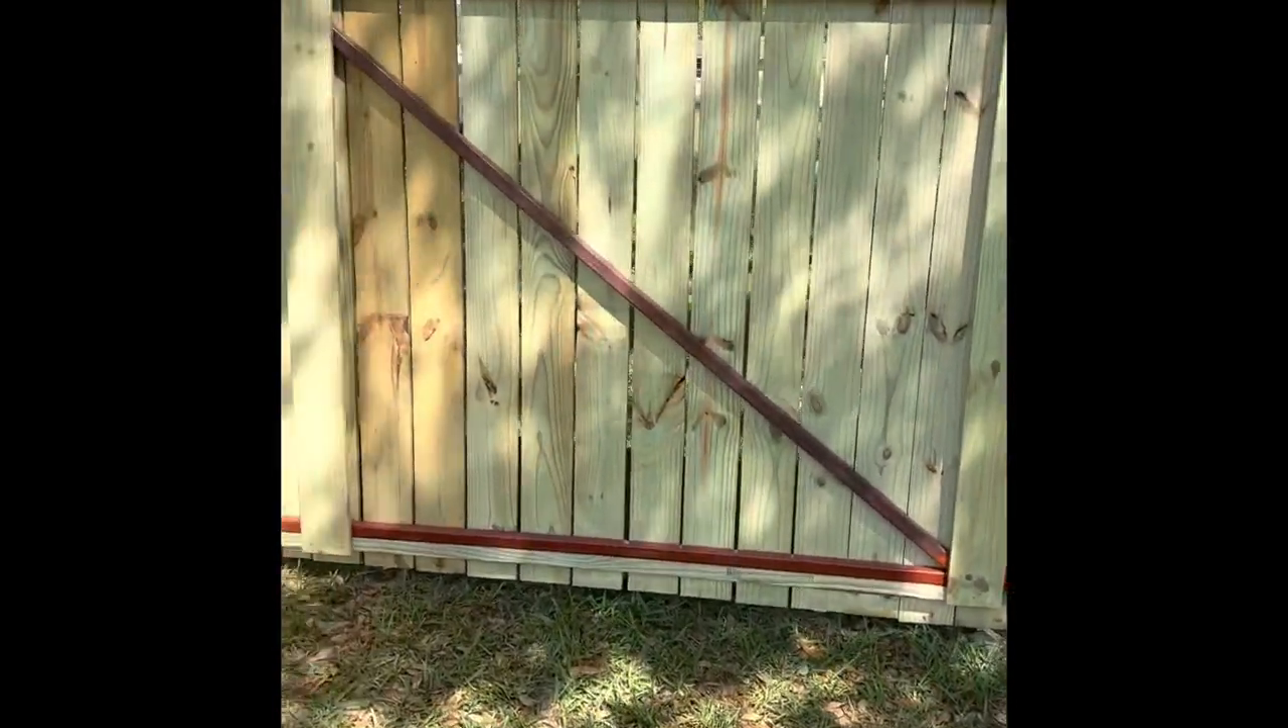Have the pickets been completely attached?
Yes.